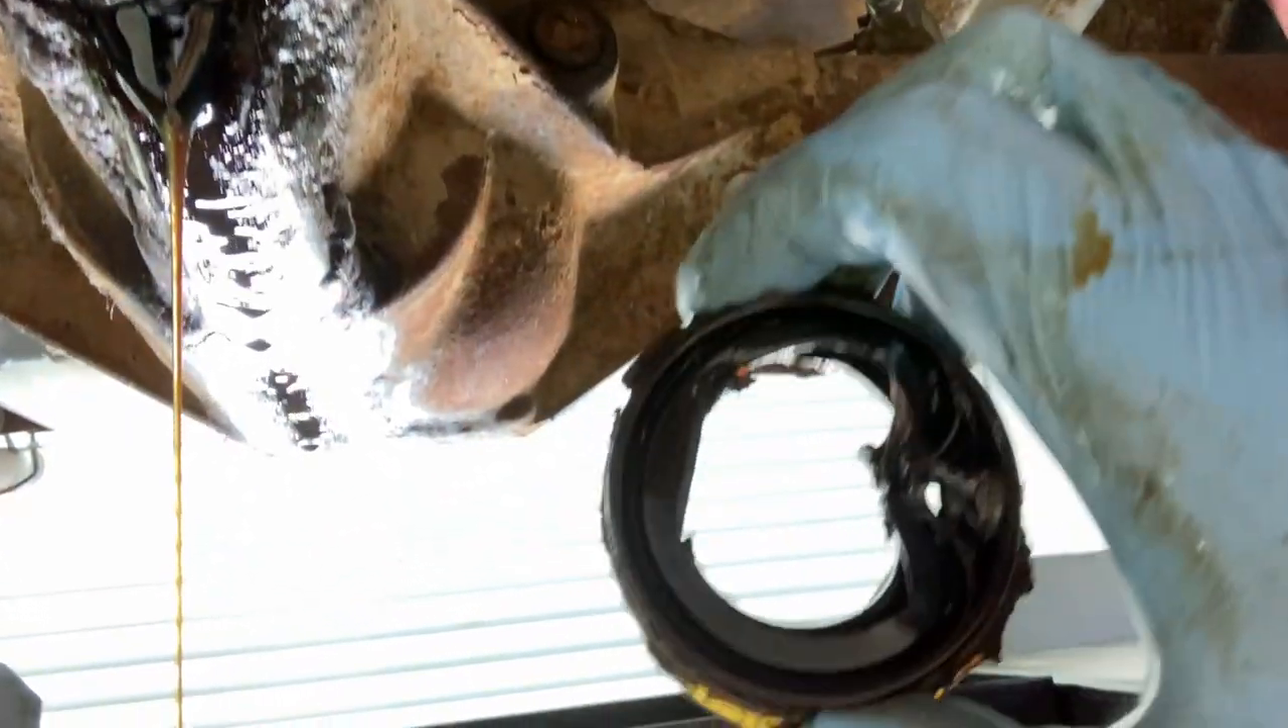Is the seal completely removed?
Yes.